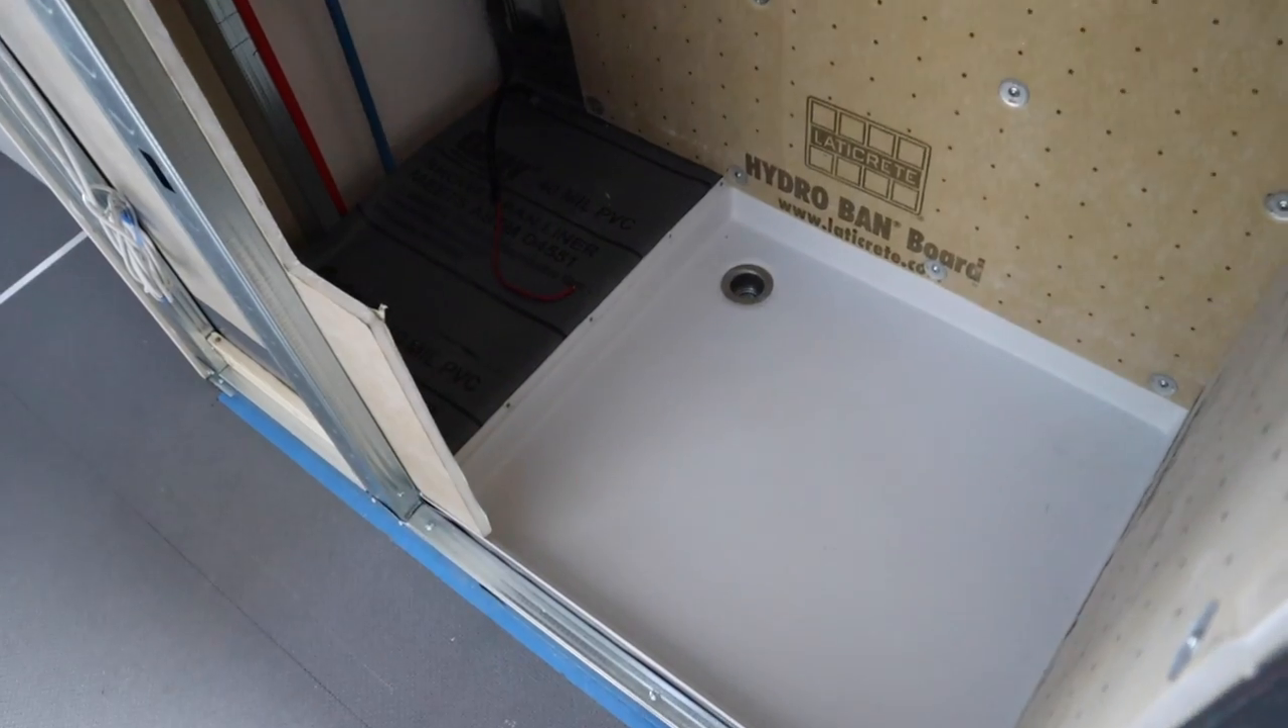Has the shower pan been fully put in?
Yes.